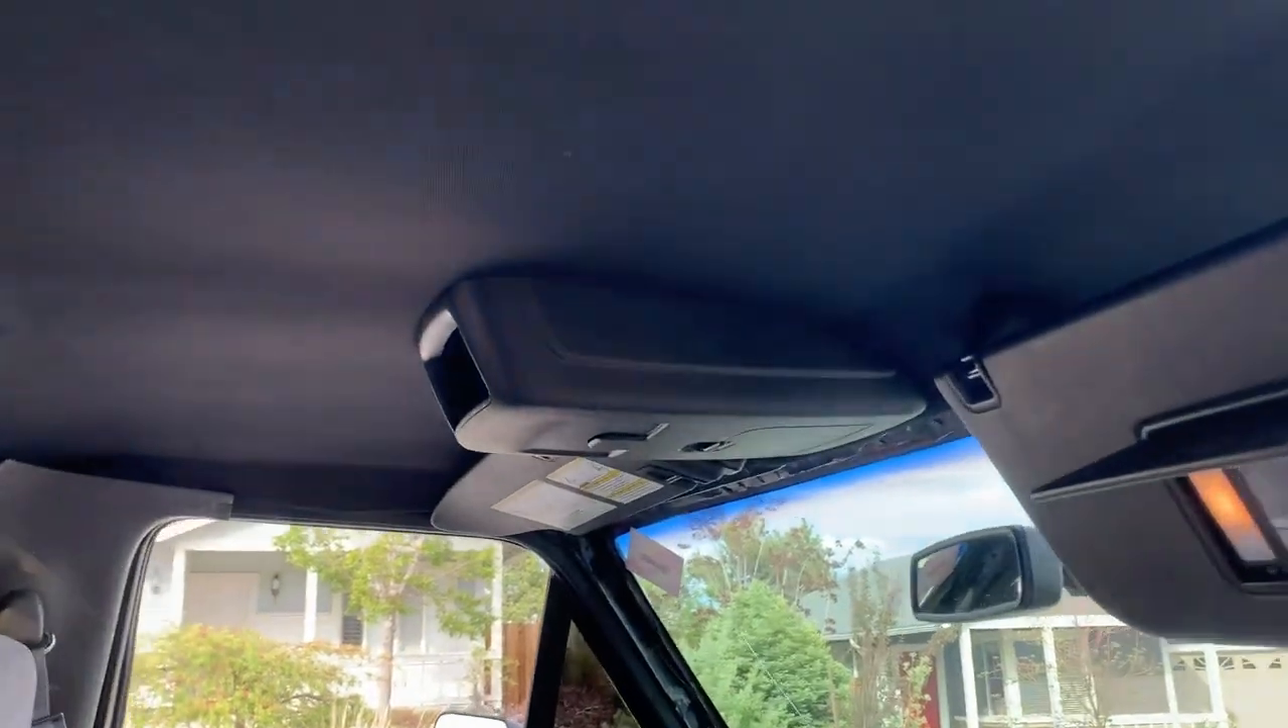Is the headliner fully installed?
Yes.